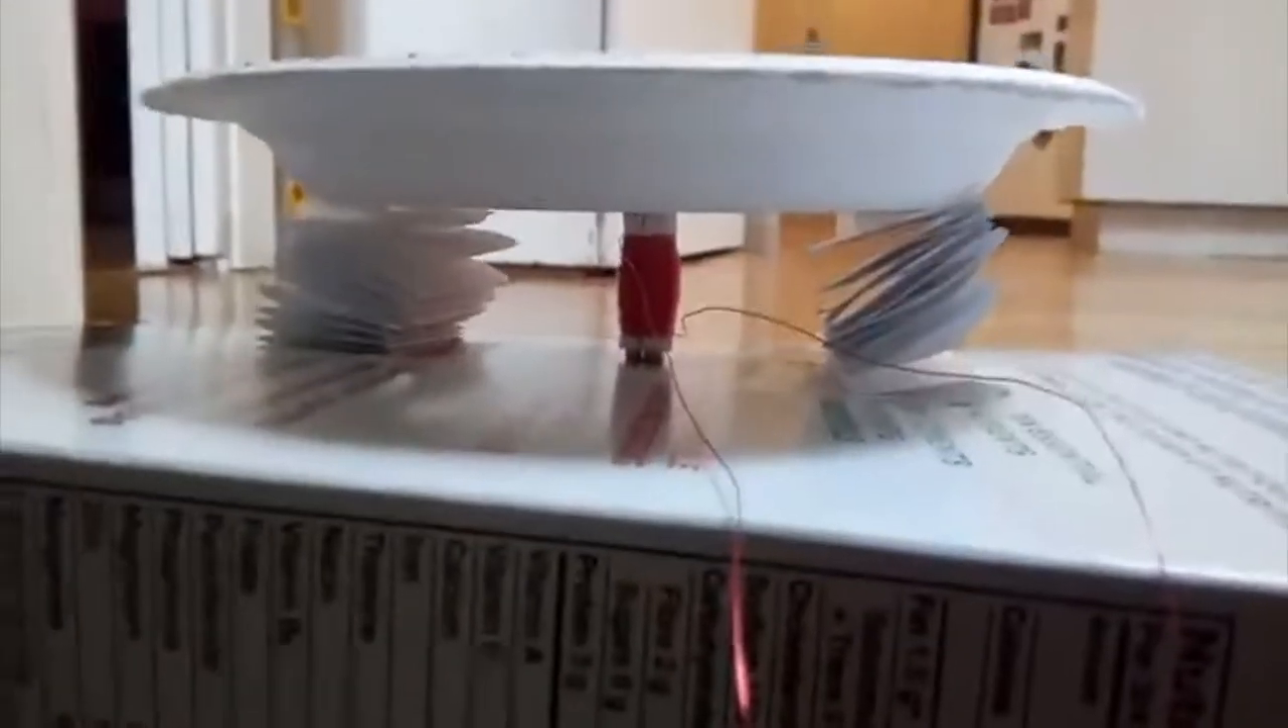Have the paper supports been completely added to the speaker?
Yes.